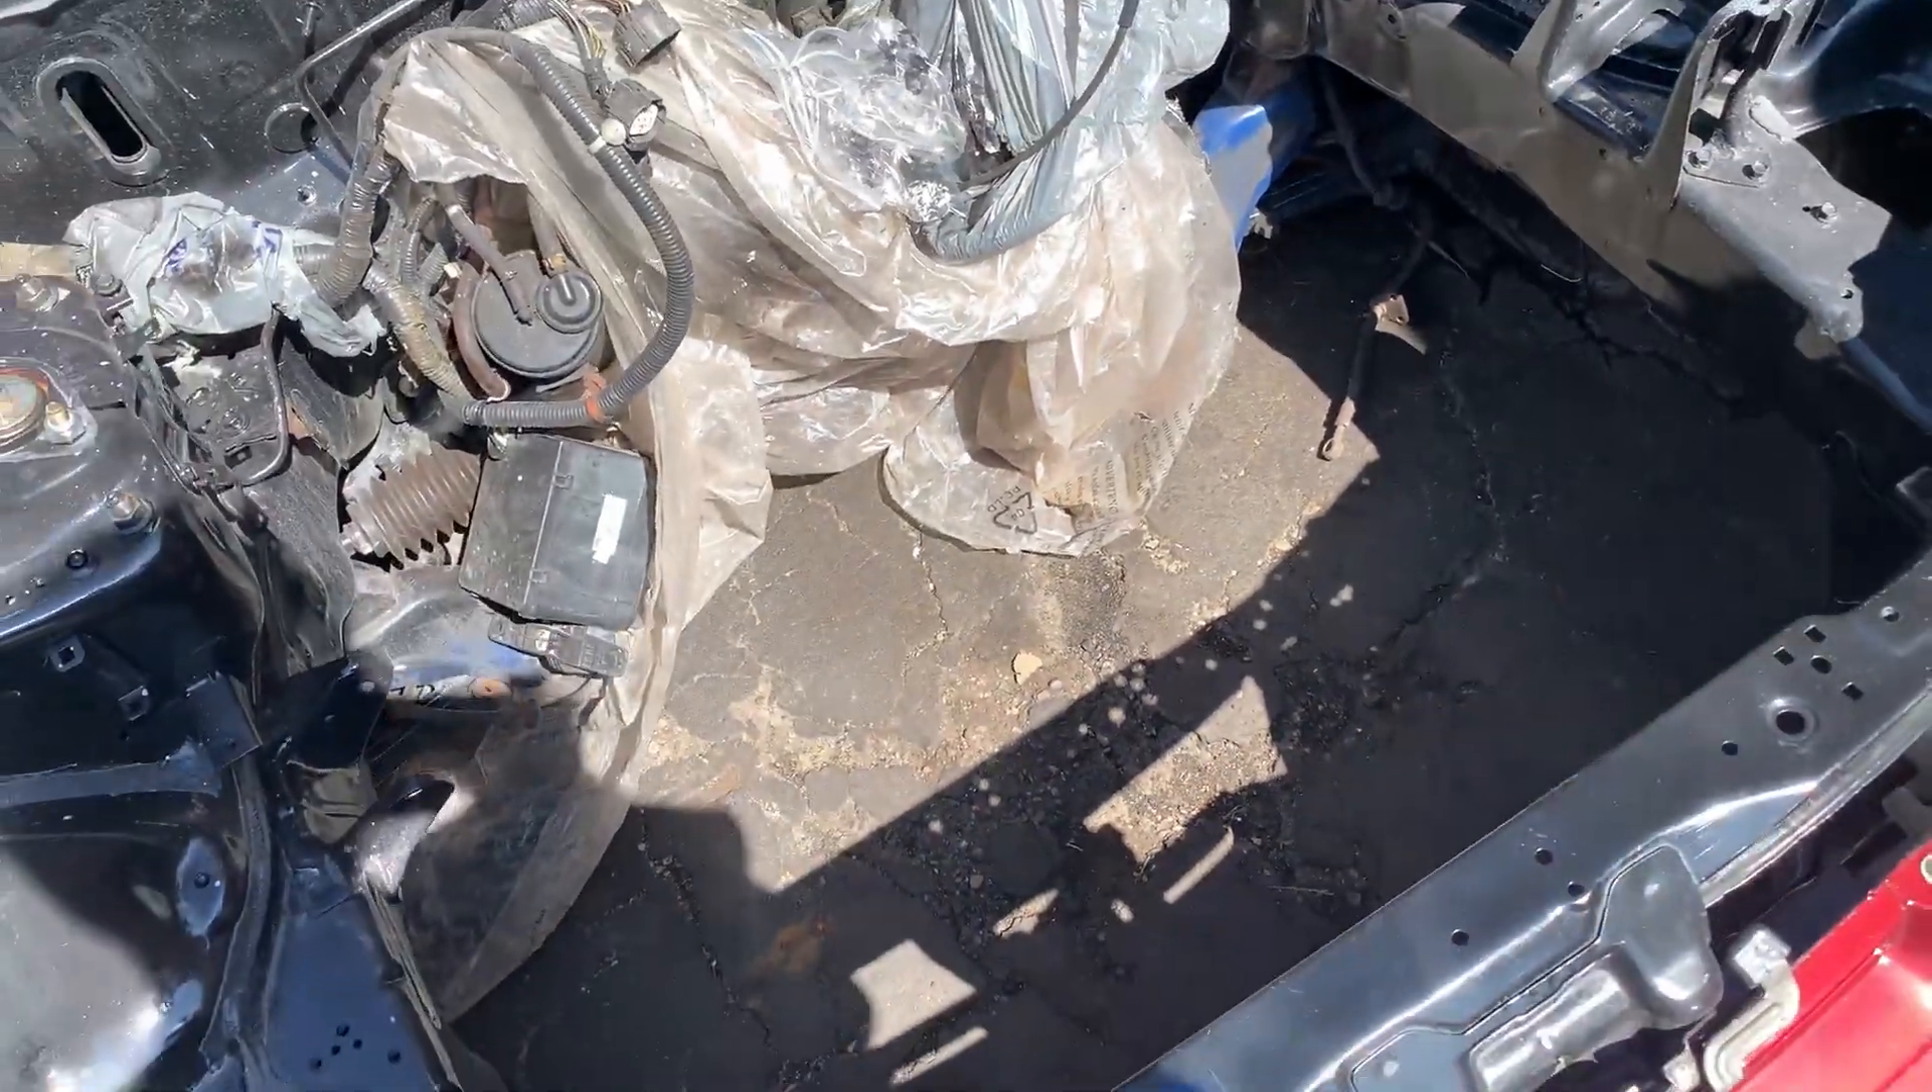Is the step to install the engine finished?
No.